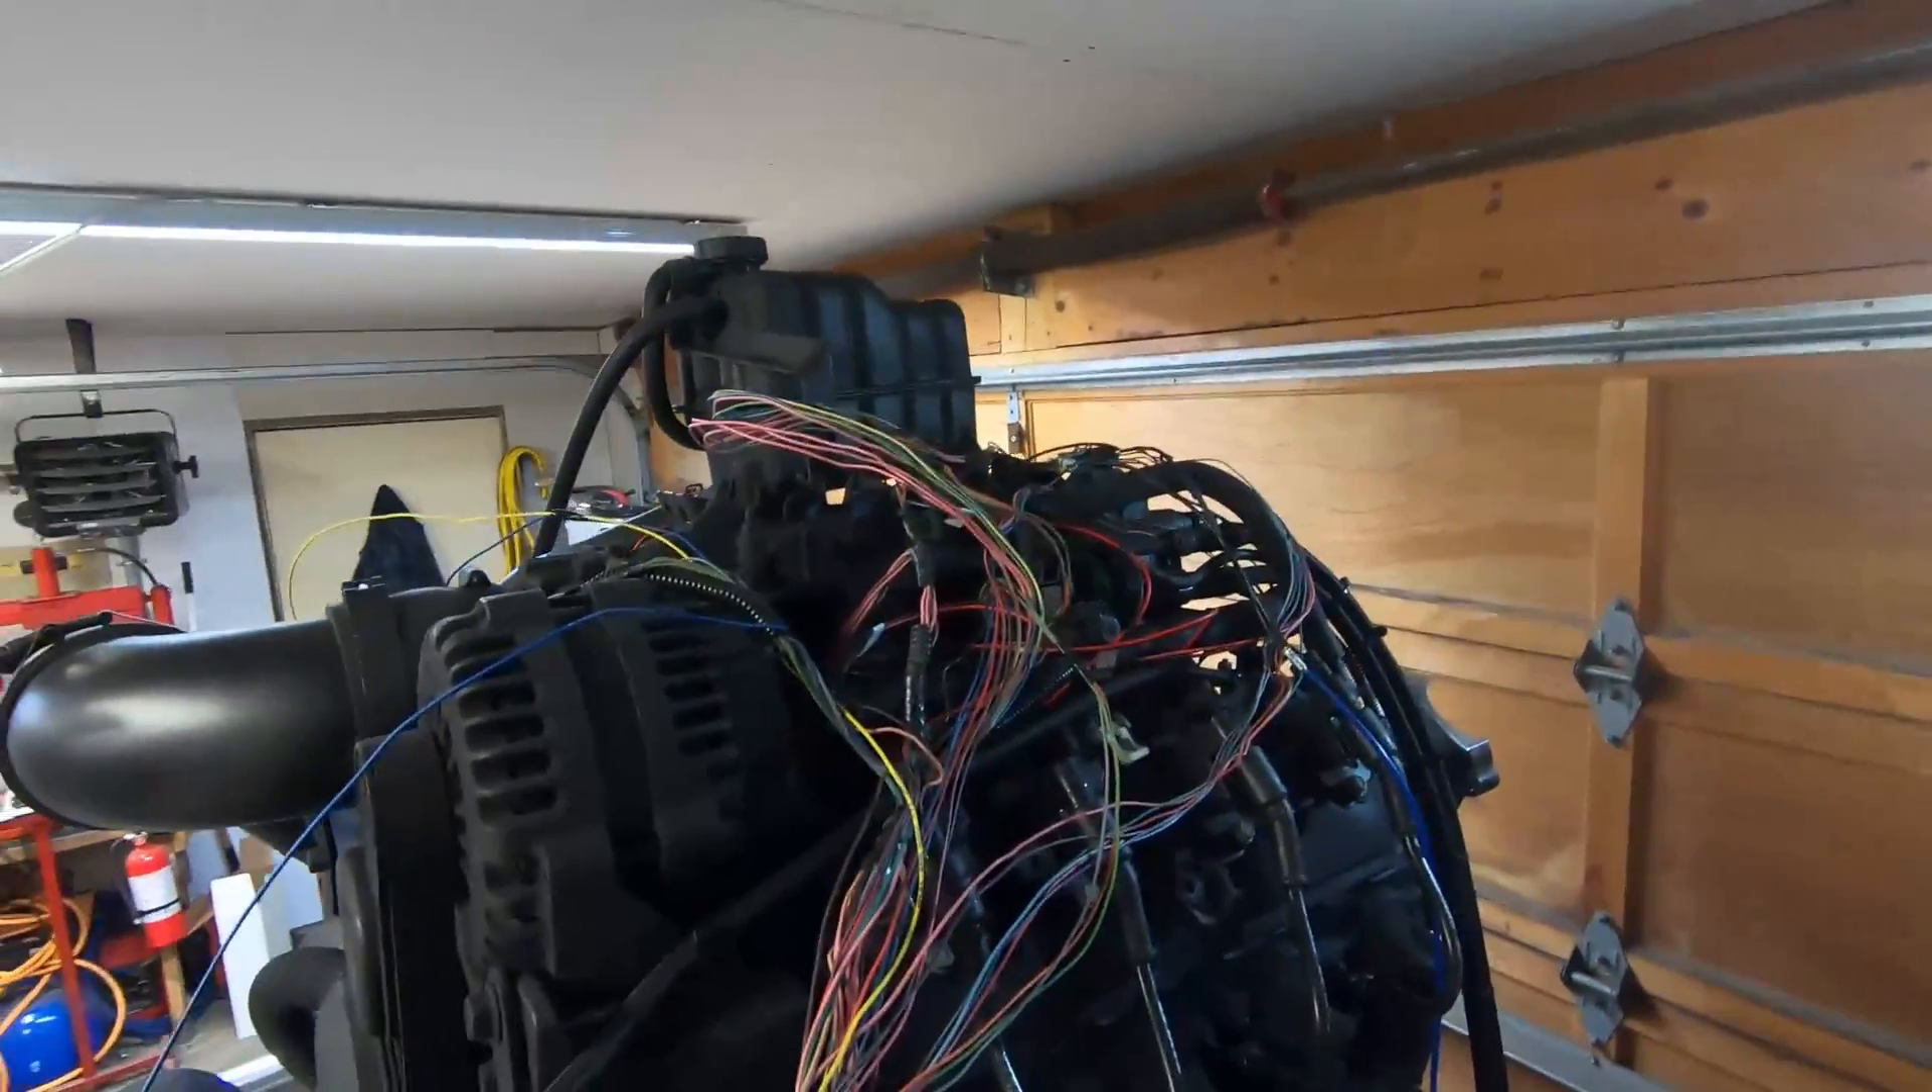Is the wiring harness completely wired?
No.